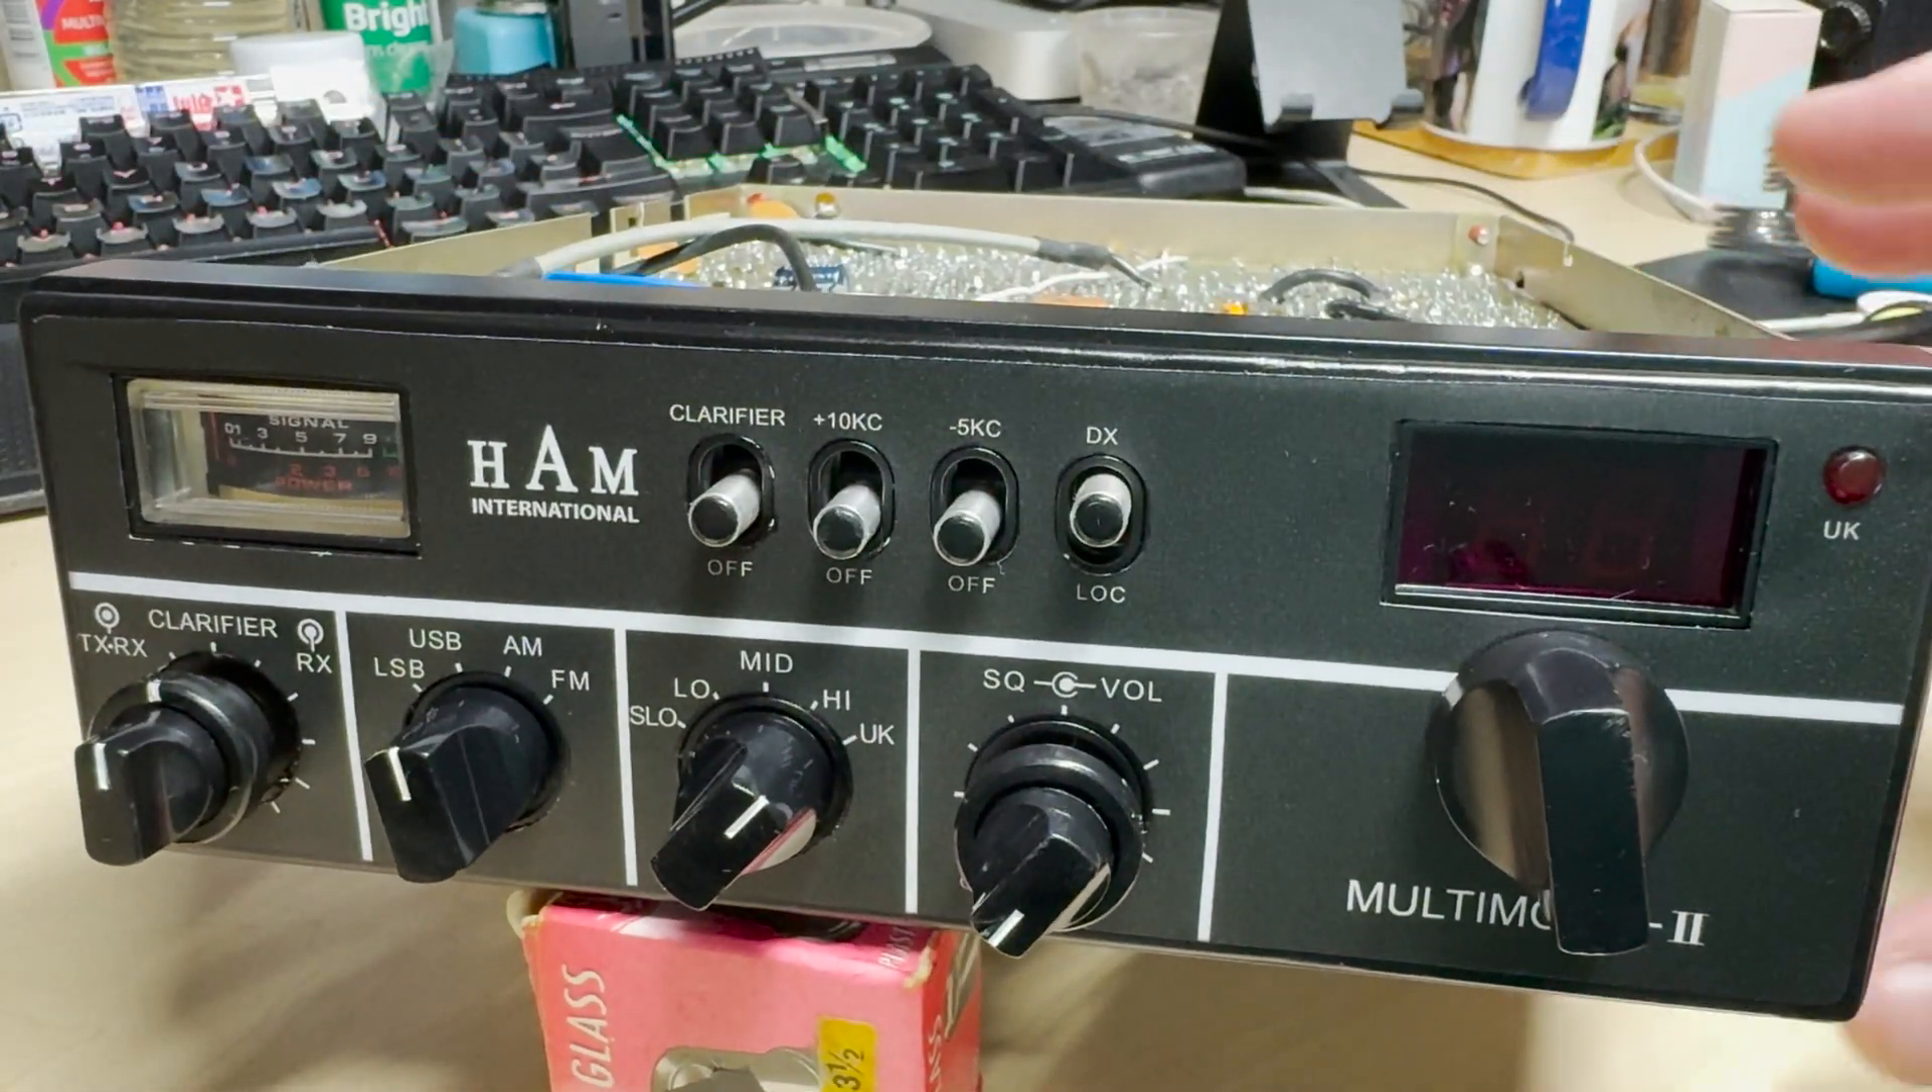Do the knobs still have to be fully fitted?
No.